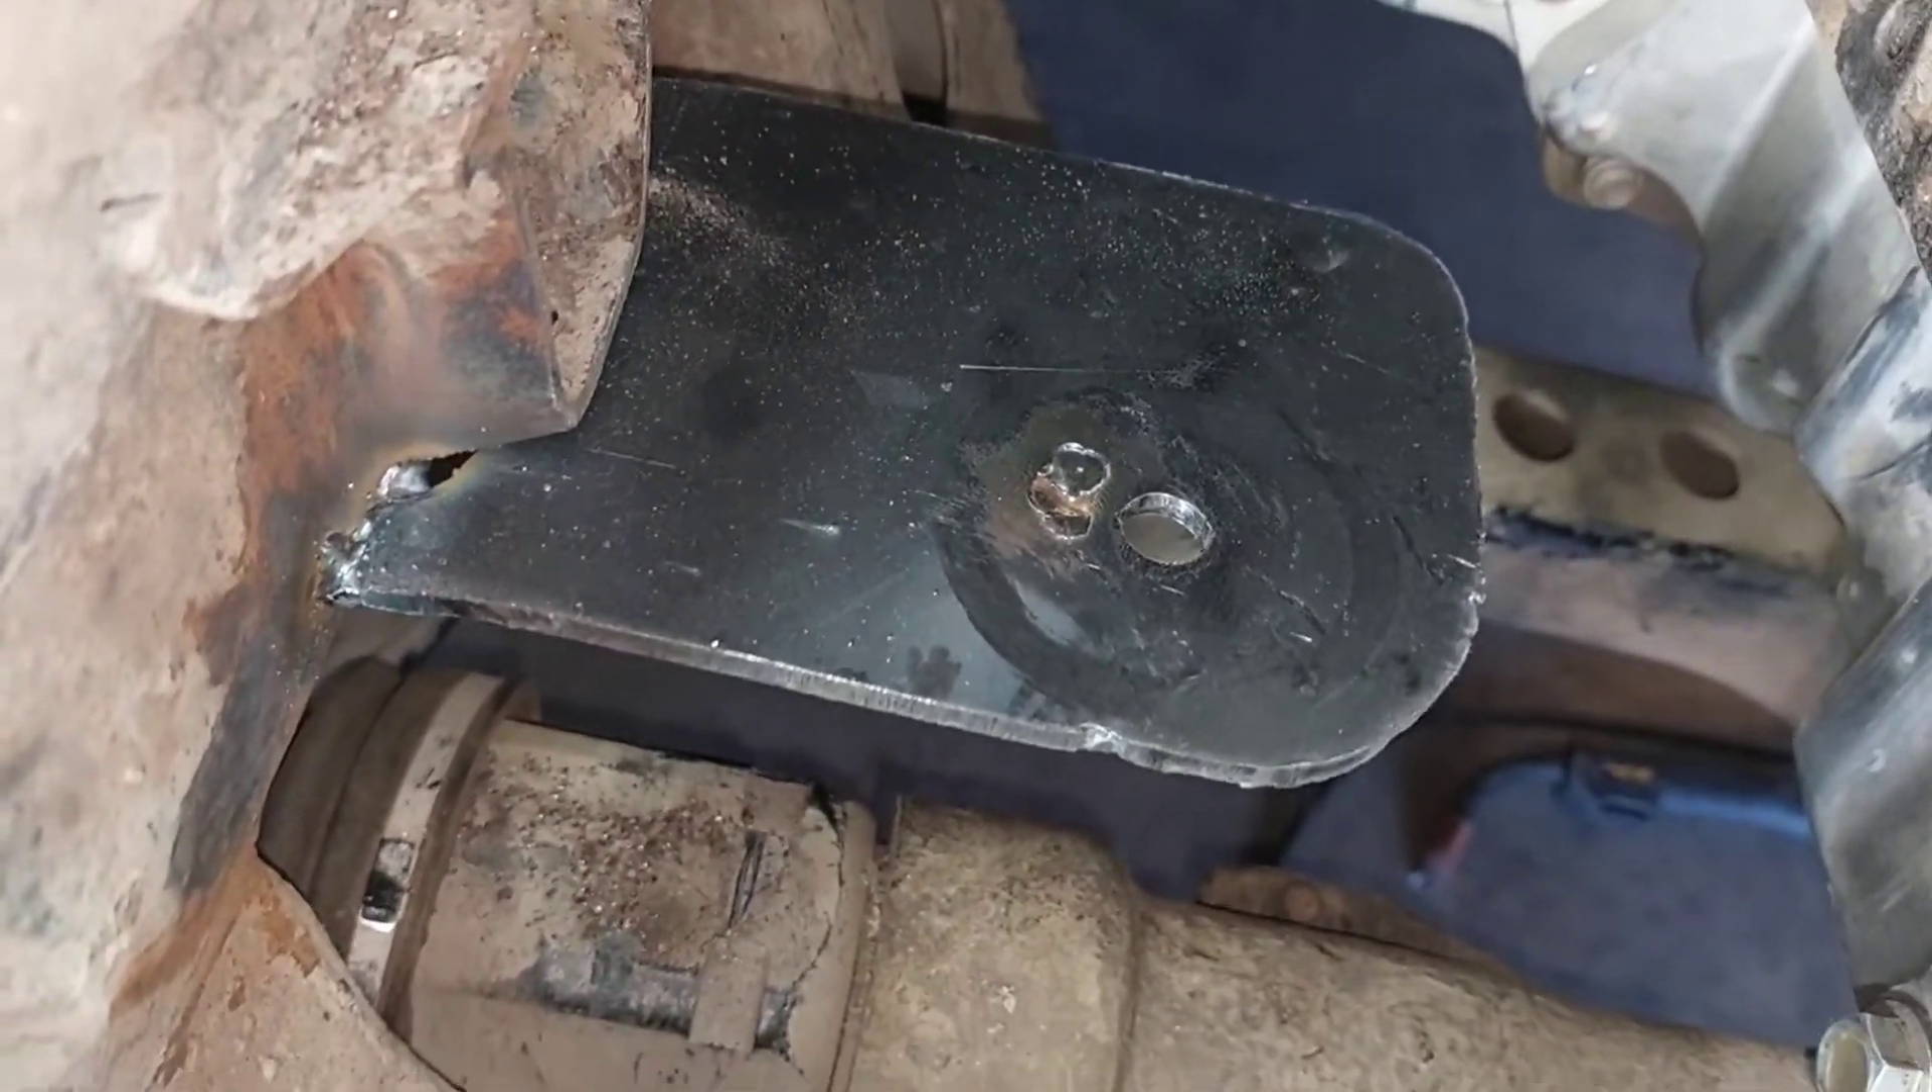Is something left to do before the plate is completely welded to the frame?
Yes.